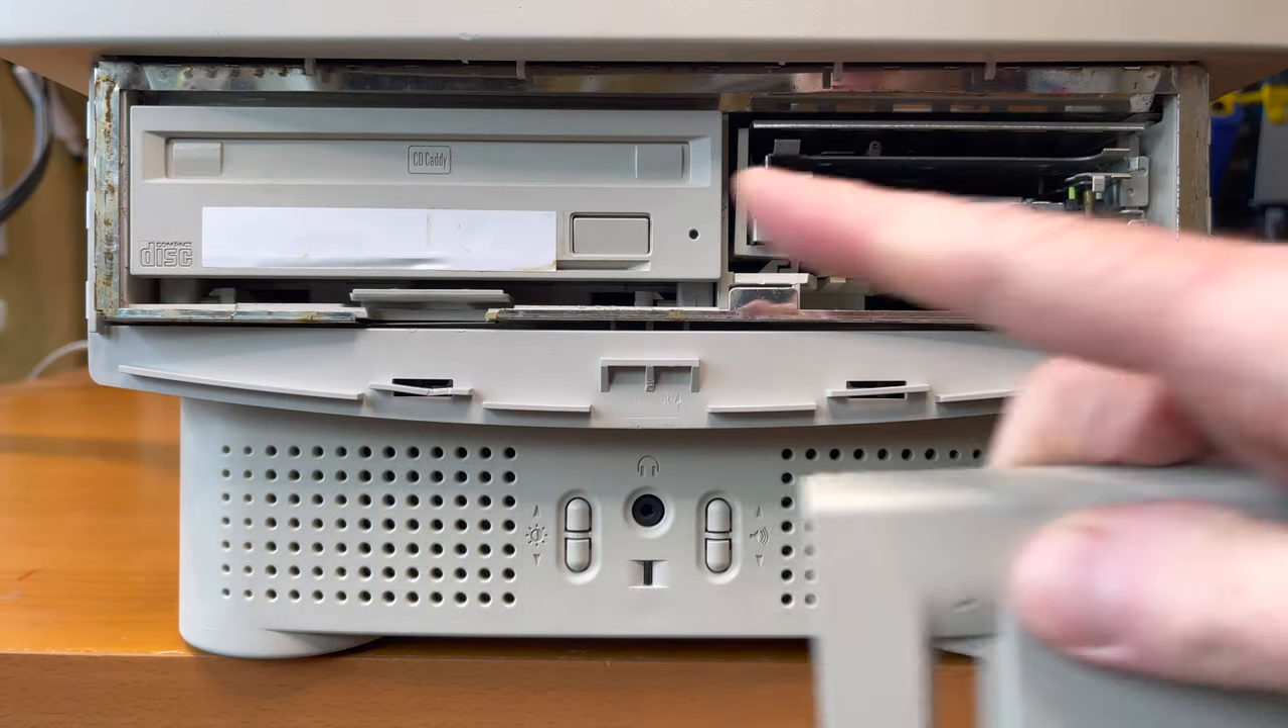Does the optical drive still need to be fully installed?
No.